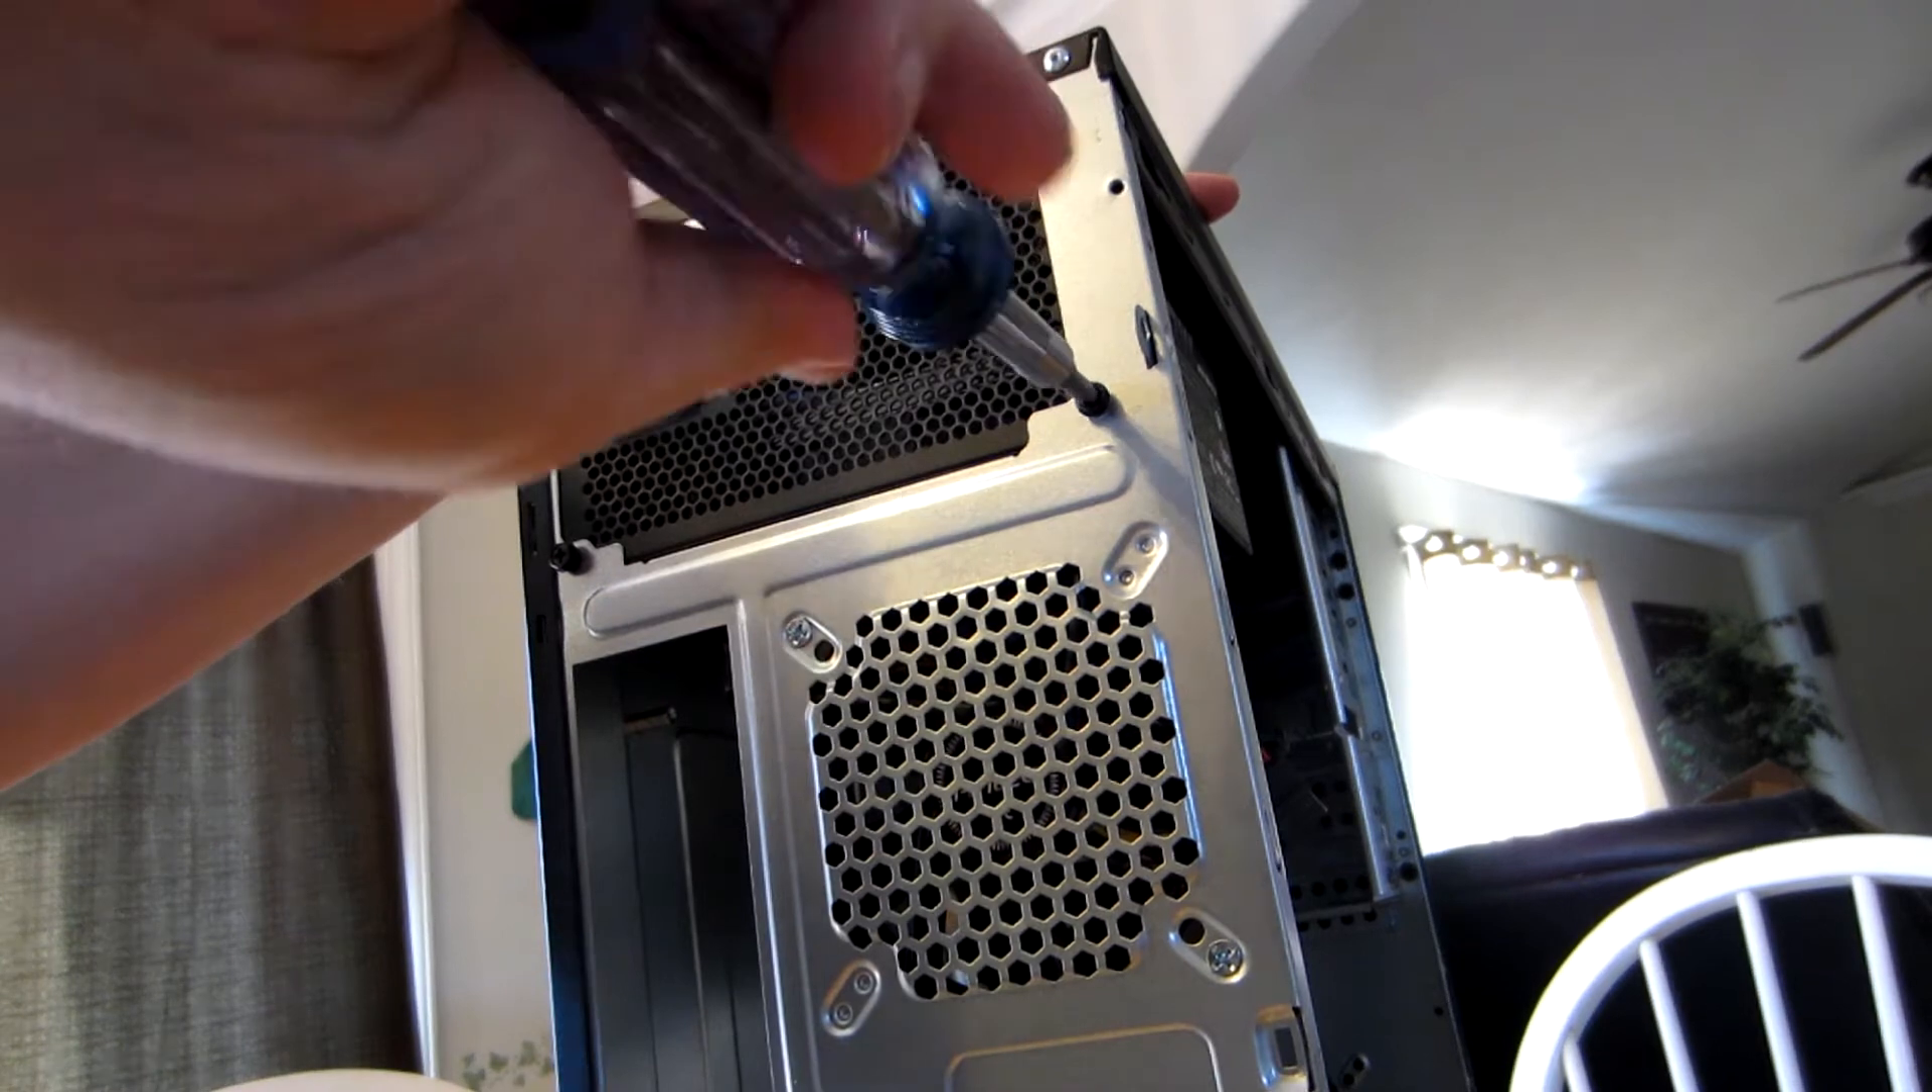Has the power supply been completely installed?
No.